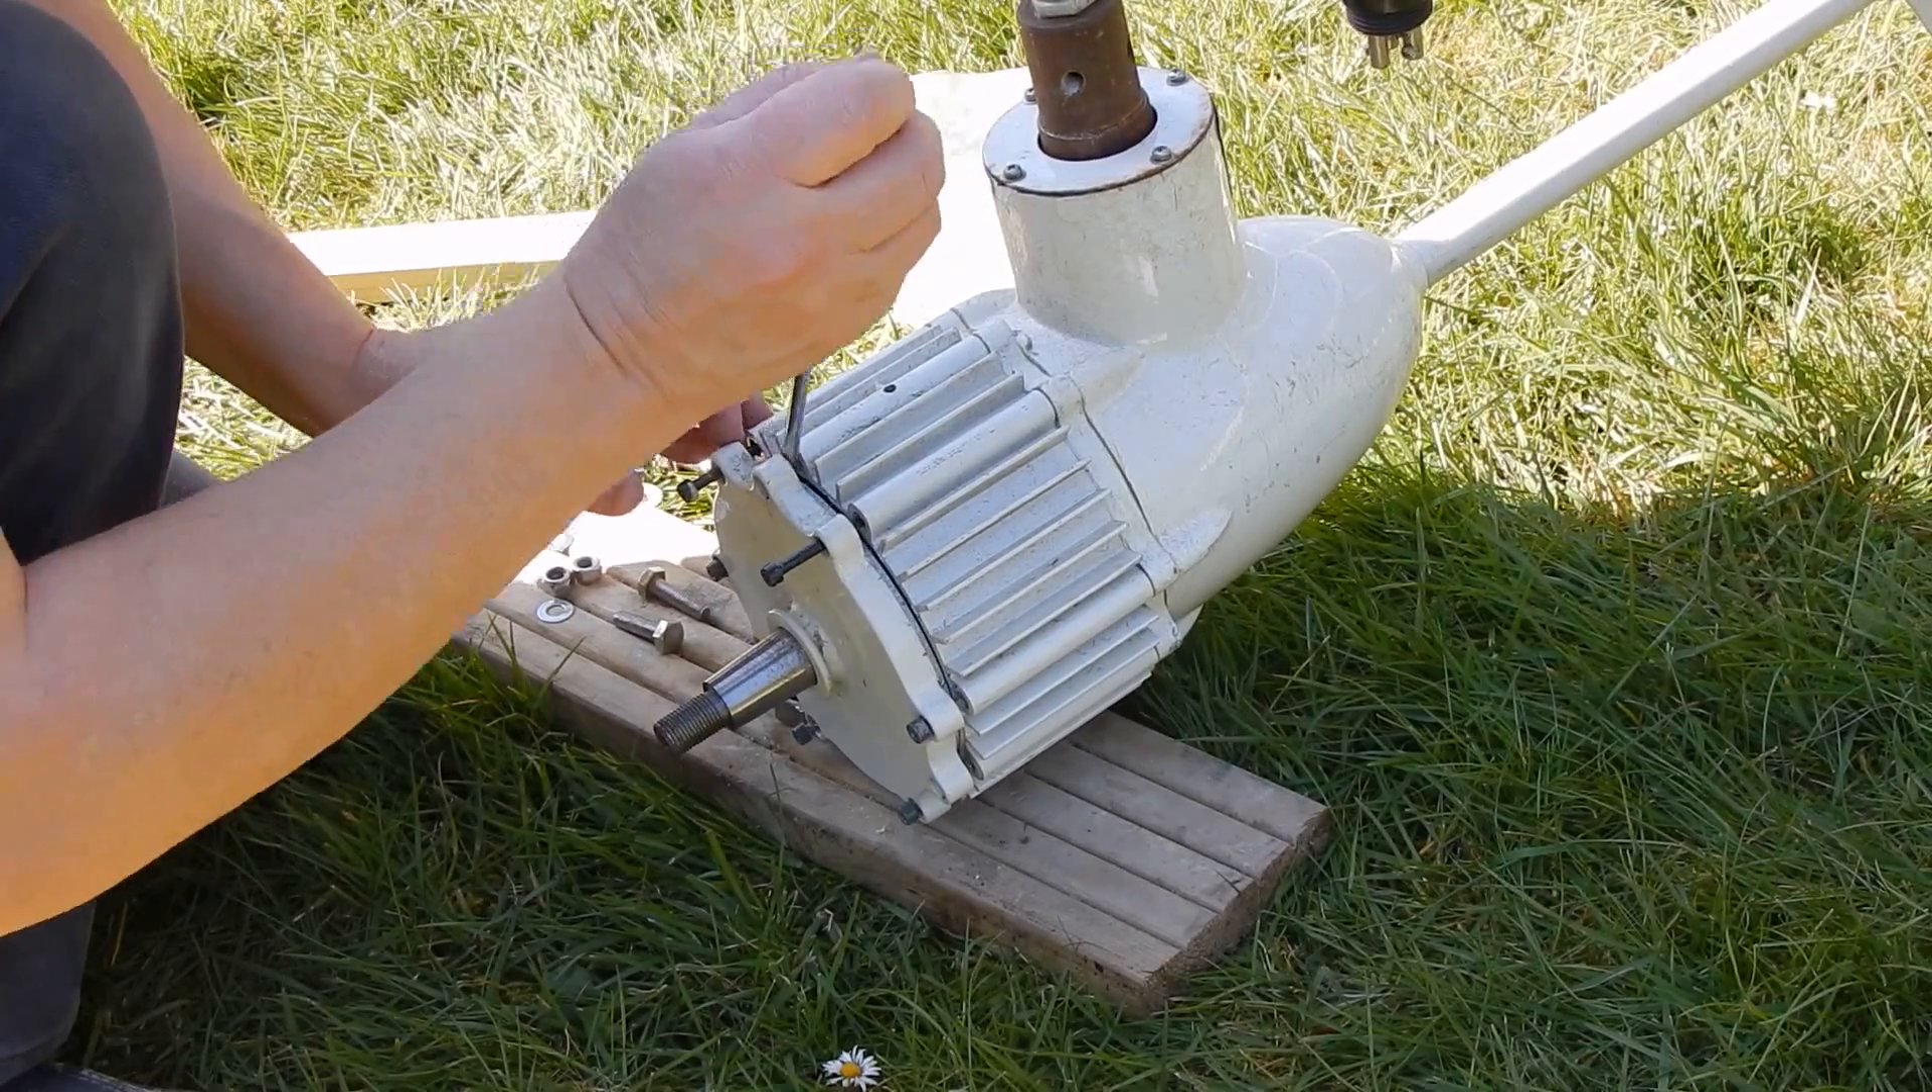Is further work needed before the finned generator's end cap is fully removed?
Yes.